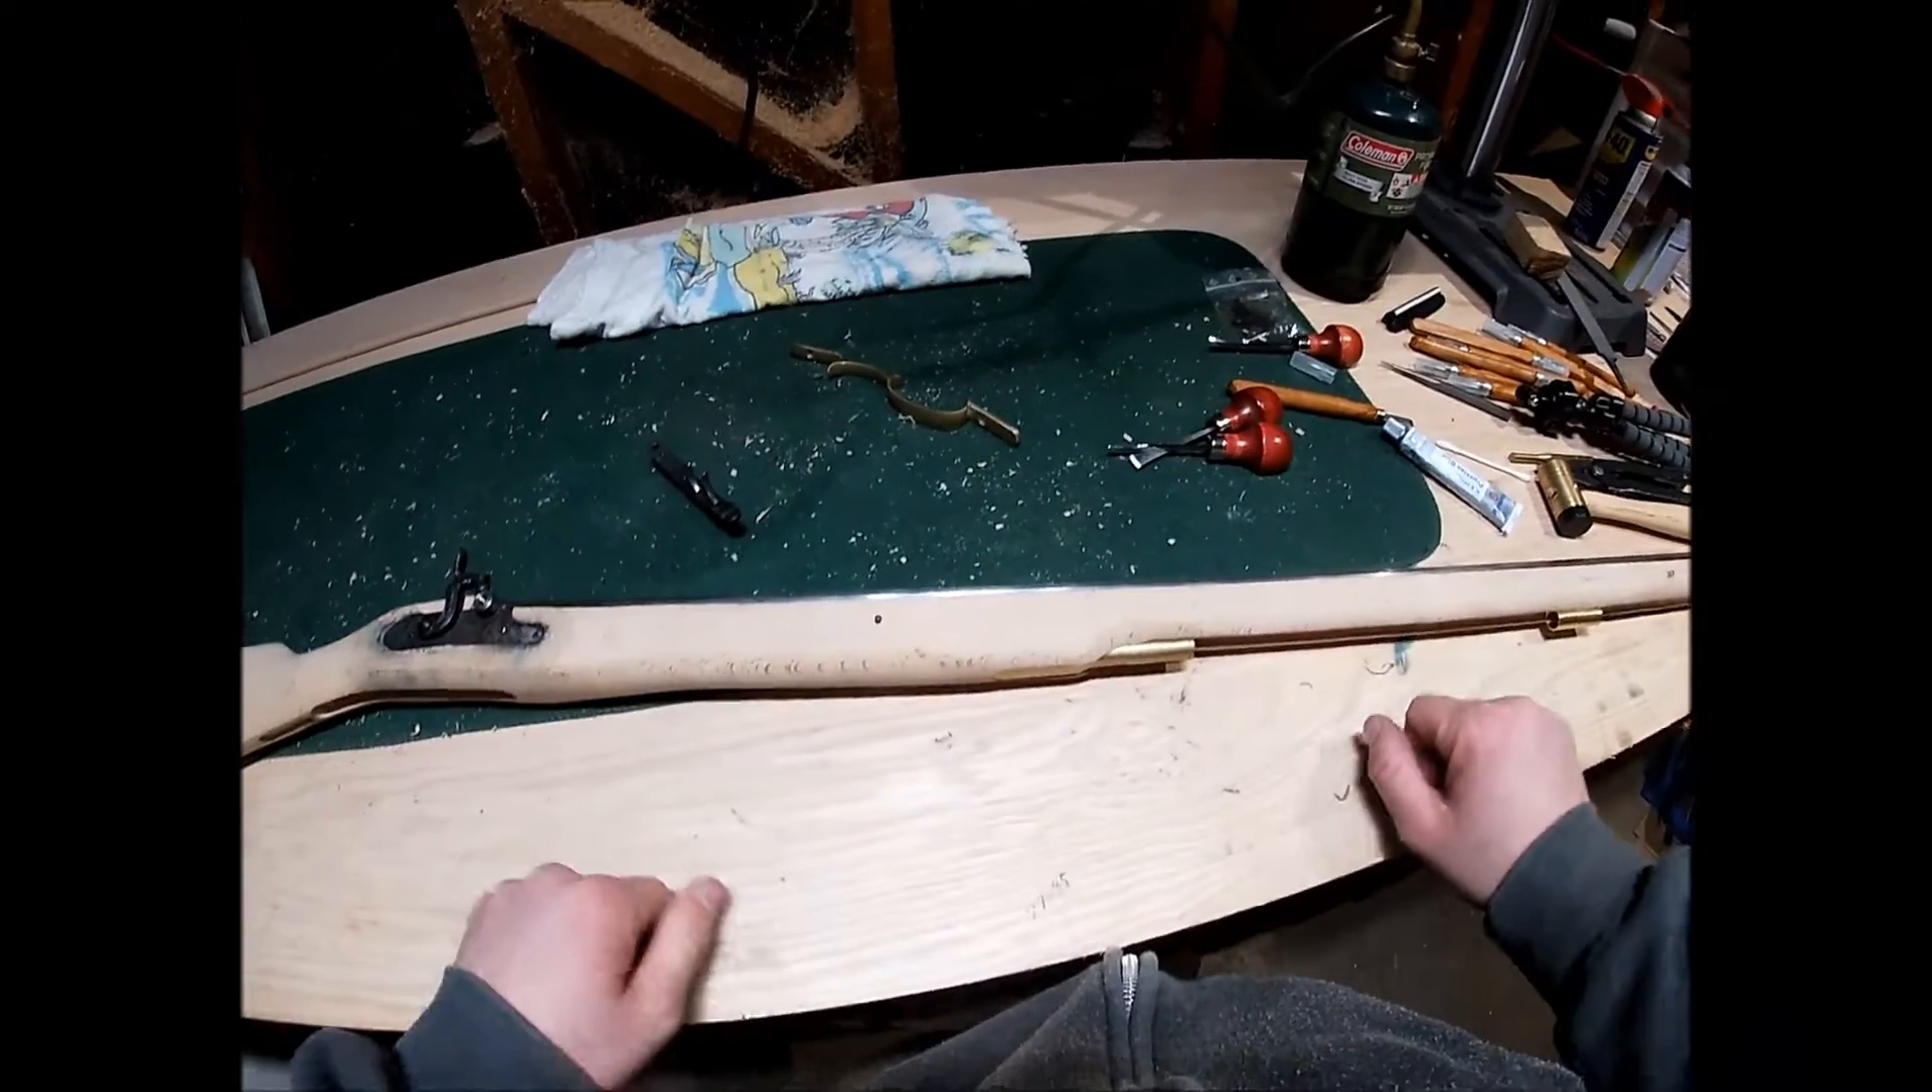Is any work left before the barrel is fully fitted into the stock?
No.